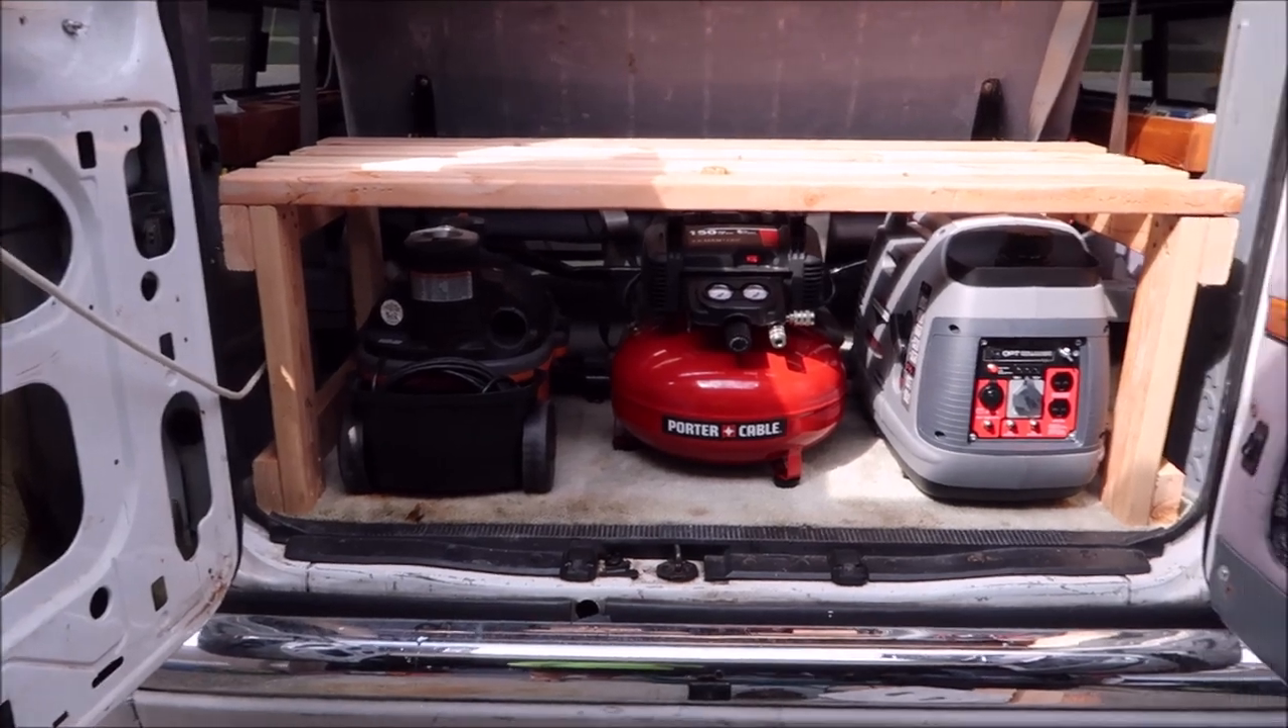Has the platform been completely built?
Yes.